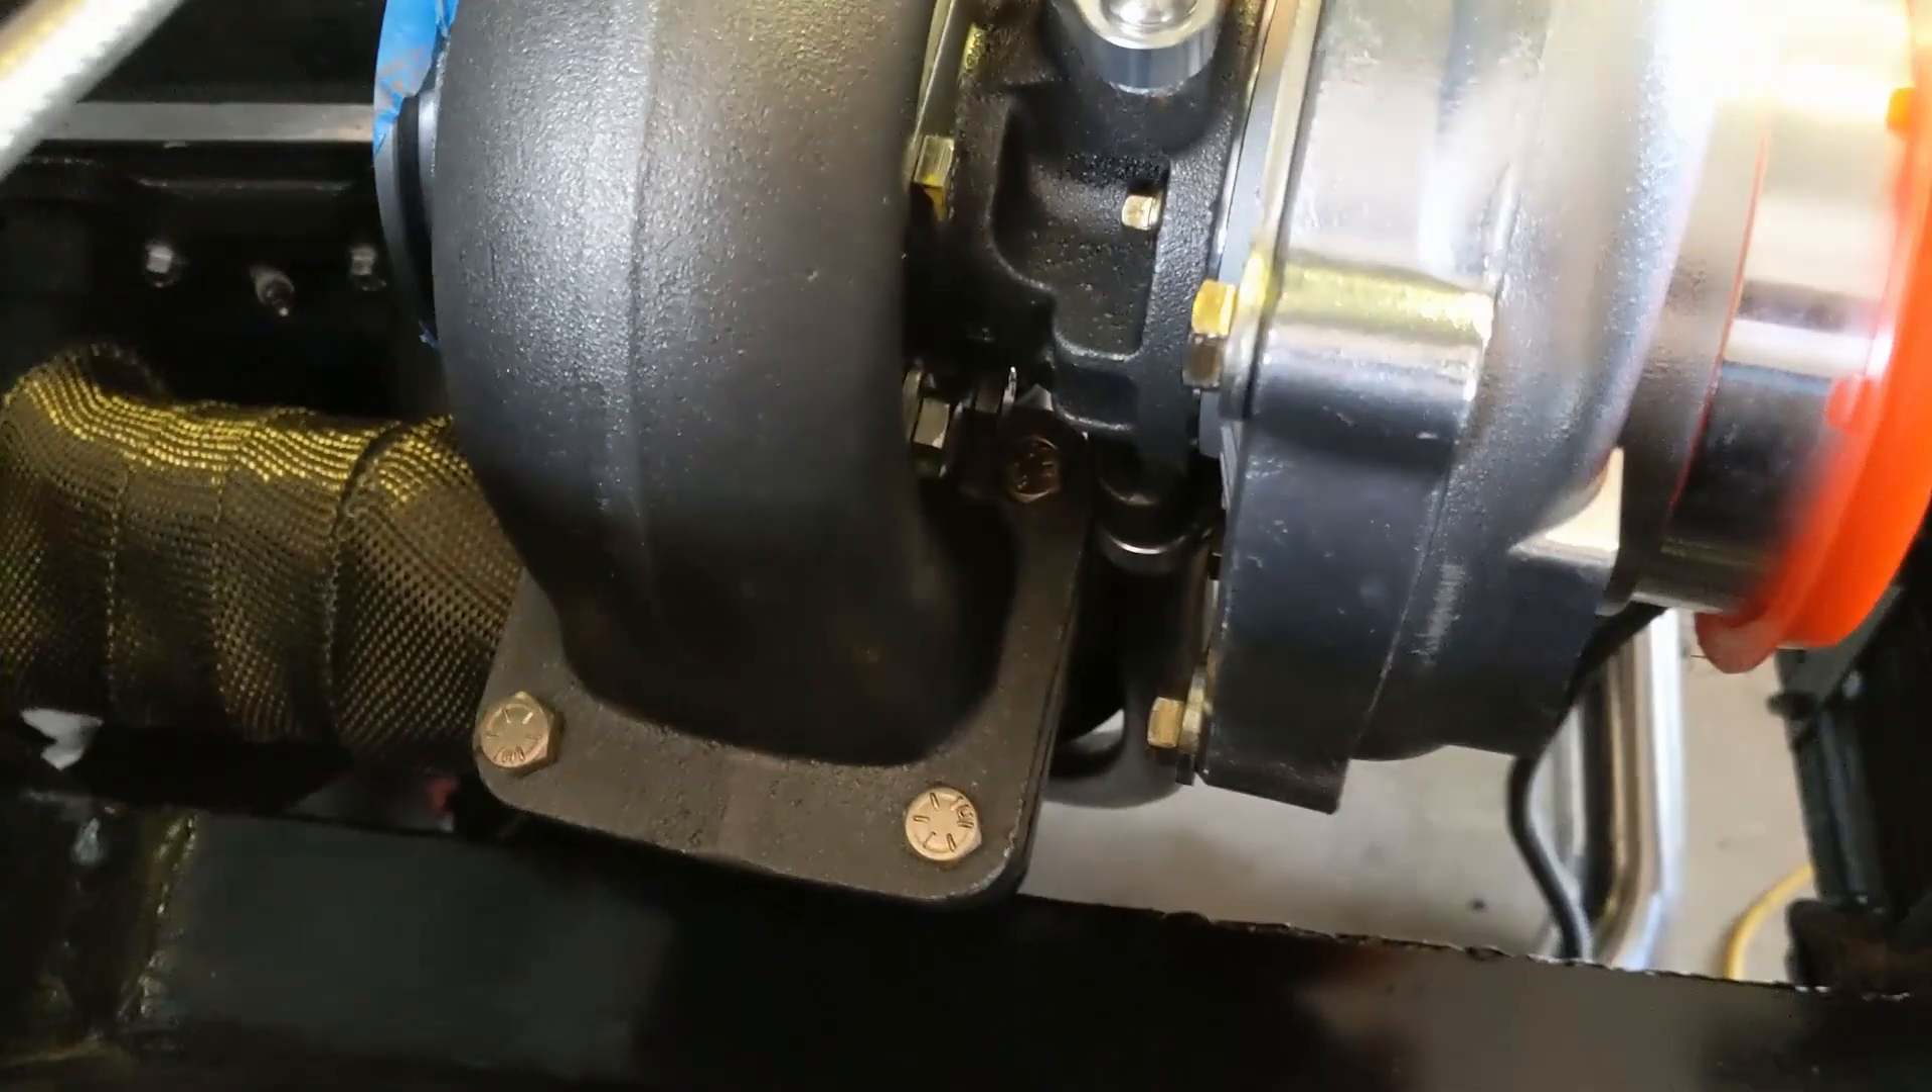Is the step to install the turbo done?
Yes.